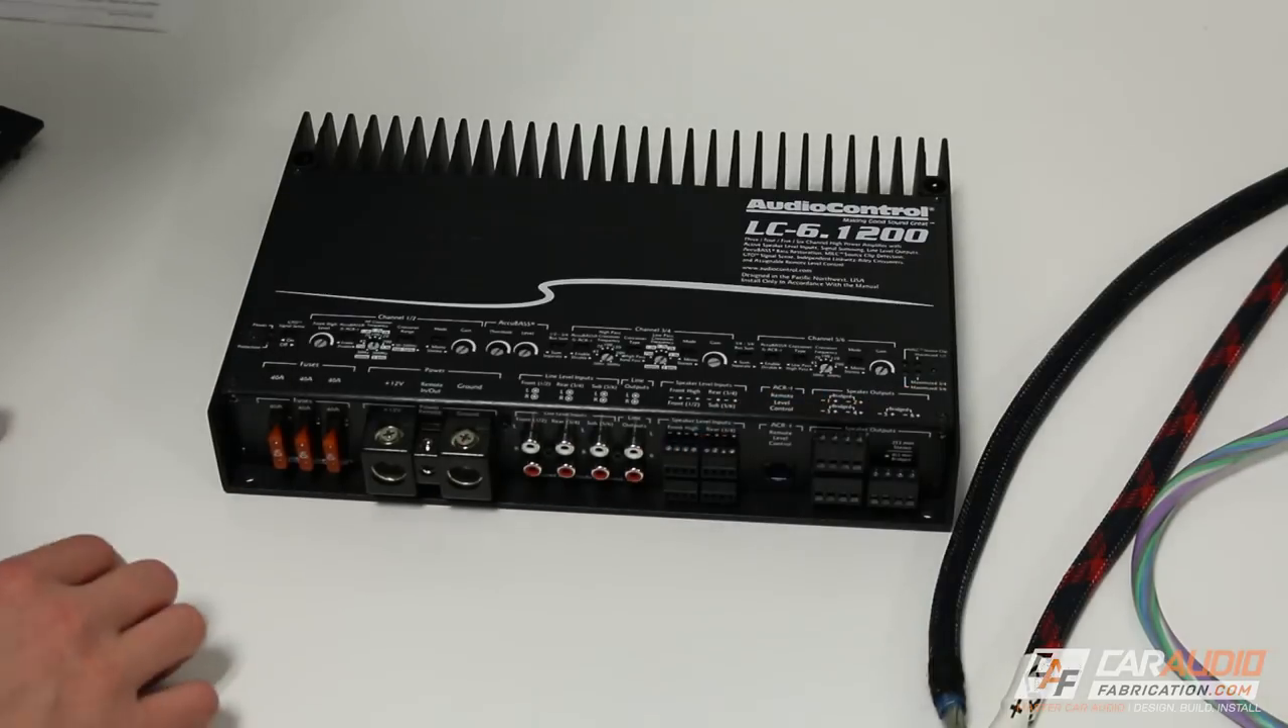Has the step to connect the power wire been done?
No.